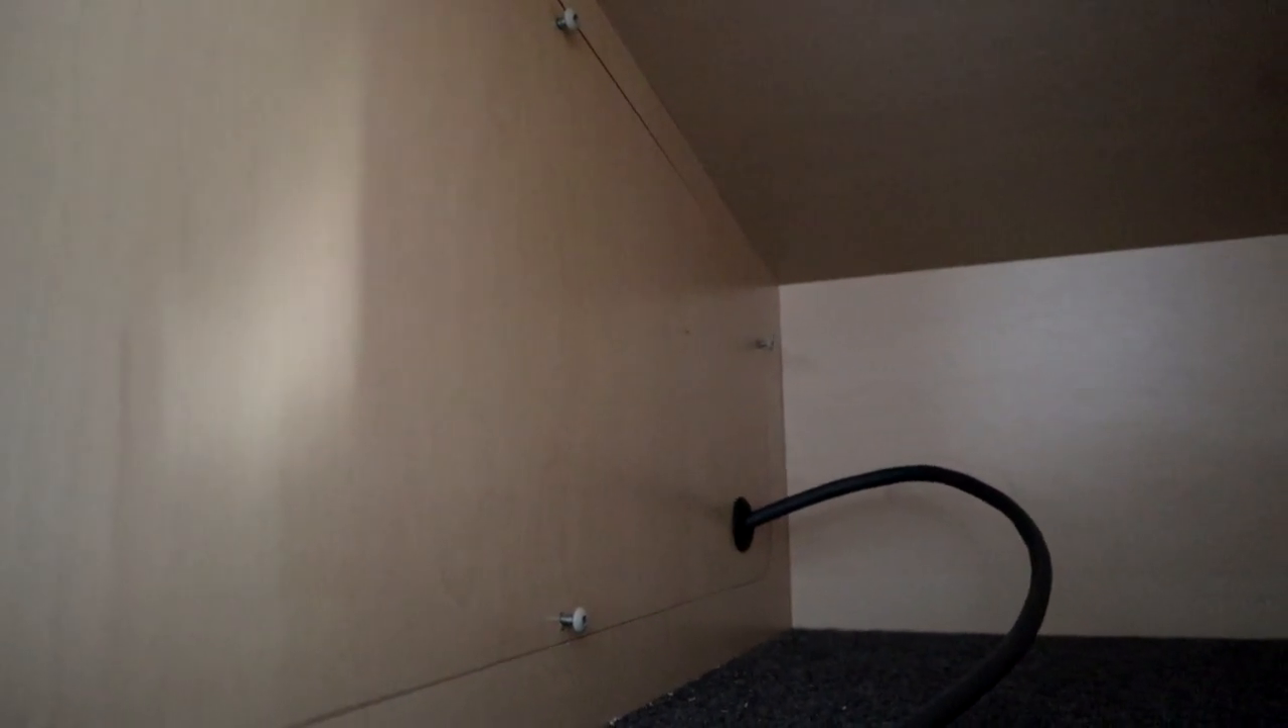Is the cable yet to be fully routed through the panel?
No.